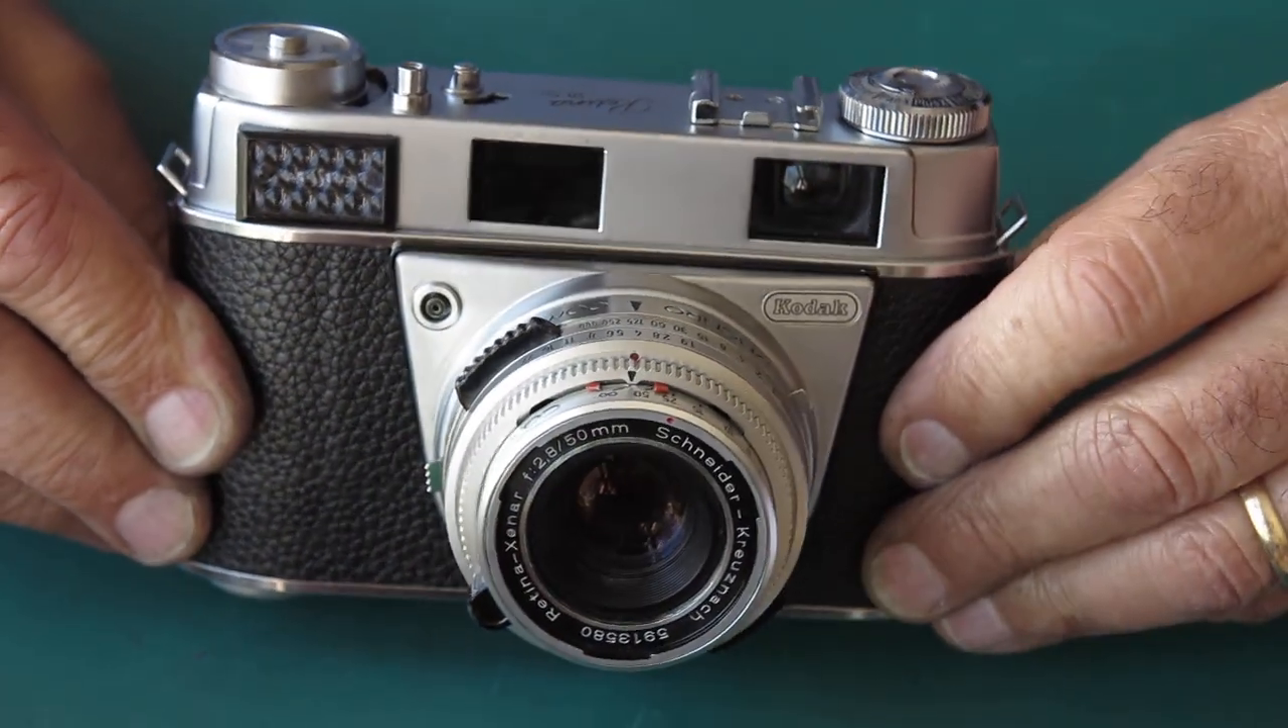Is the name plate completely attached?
Yes.